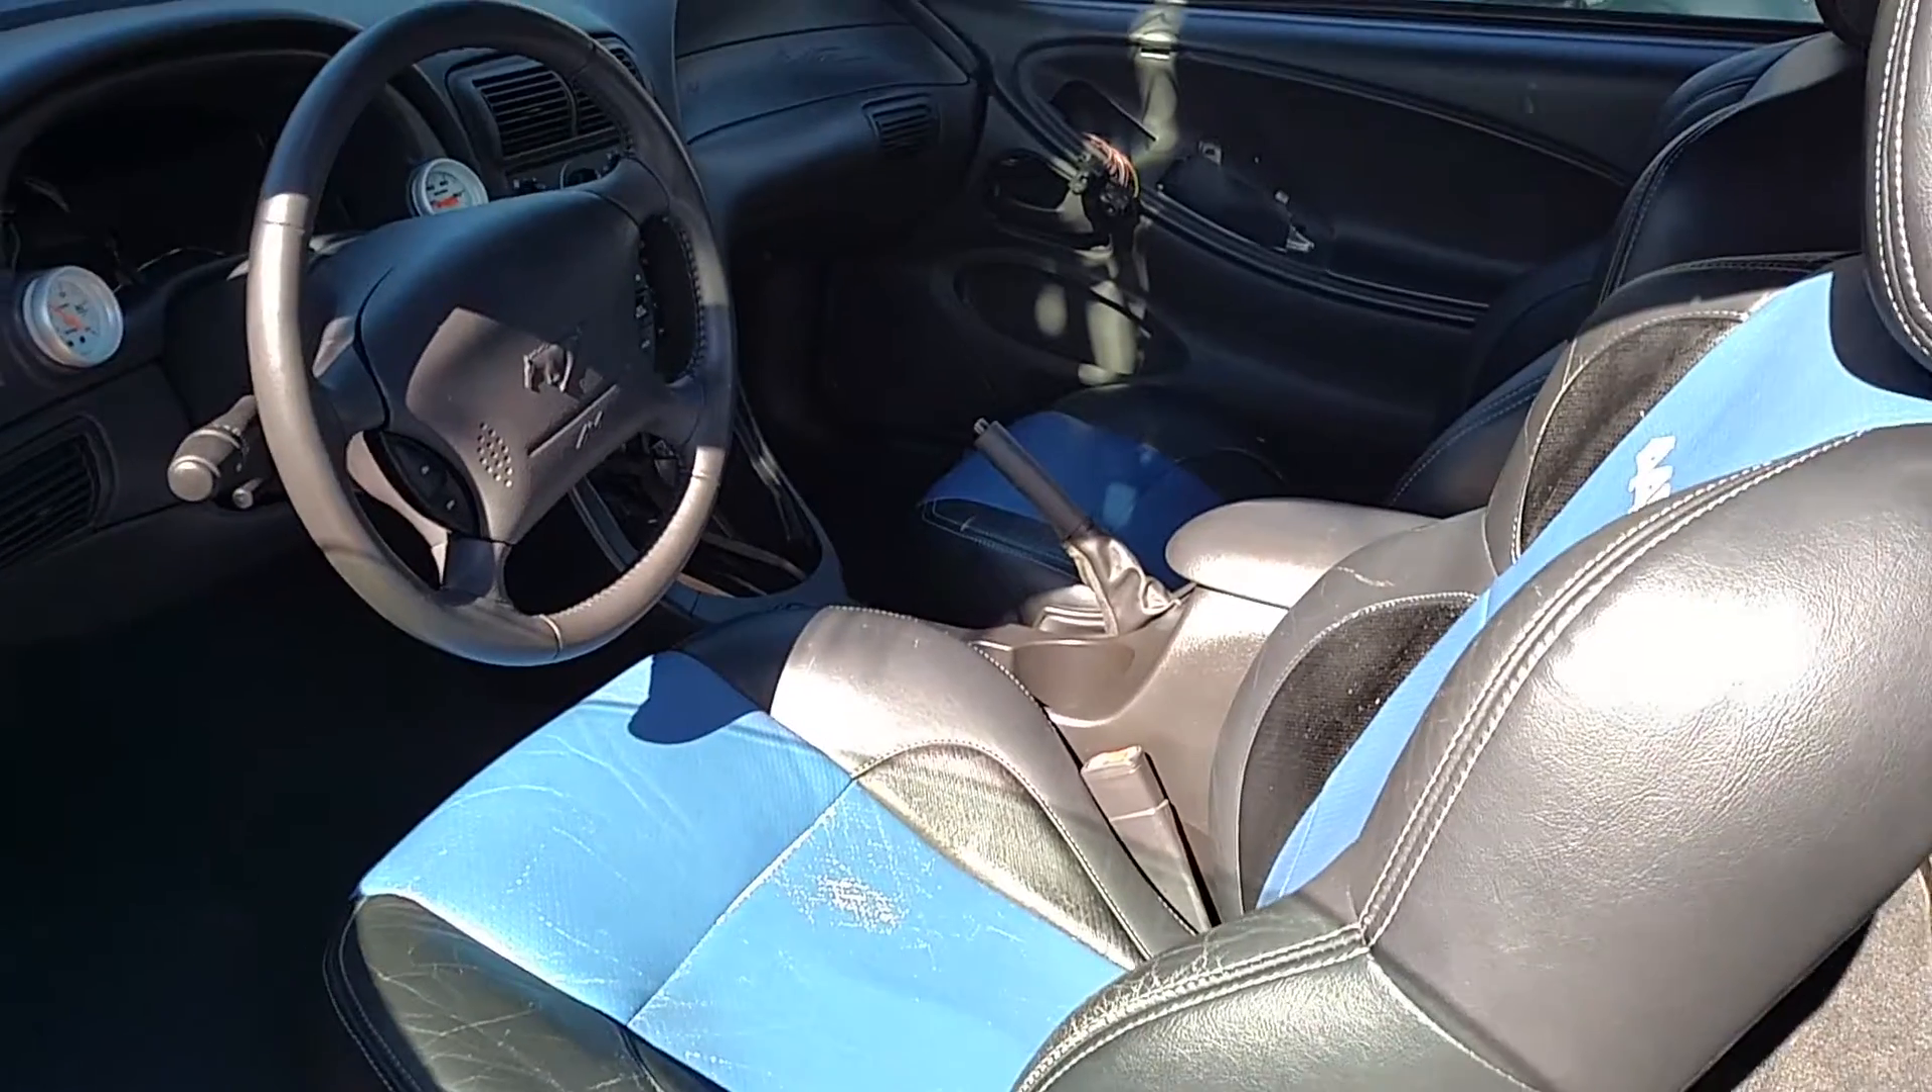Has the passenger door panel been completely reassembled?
No.